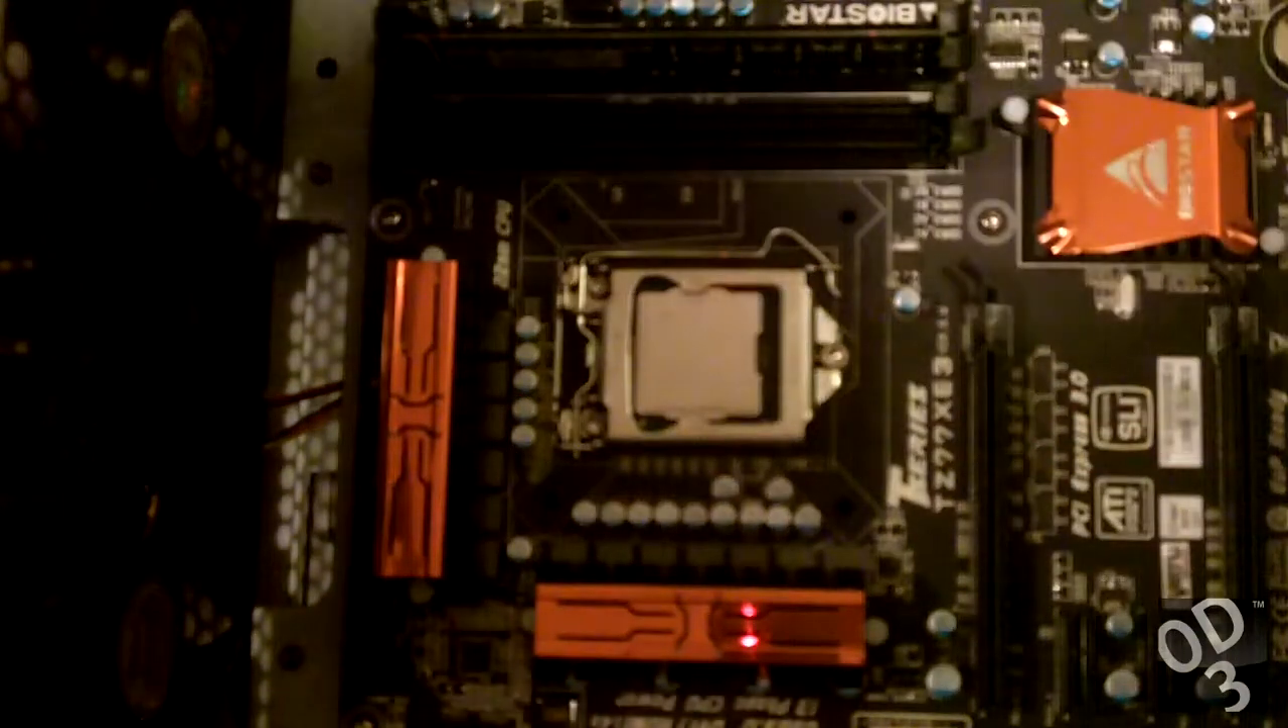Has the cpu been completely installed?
Yes.